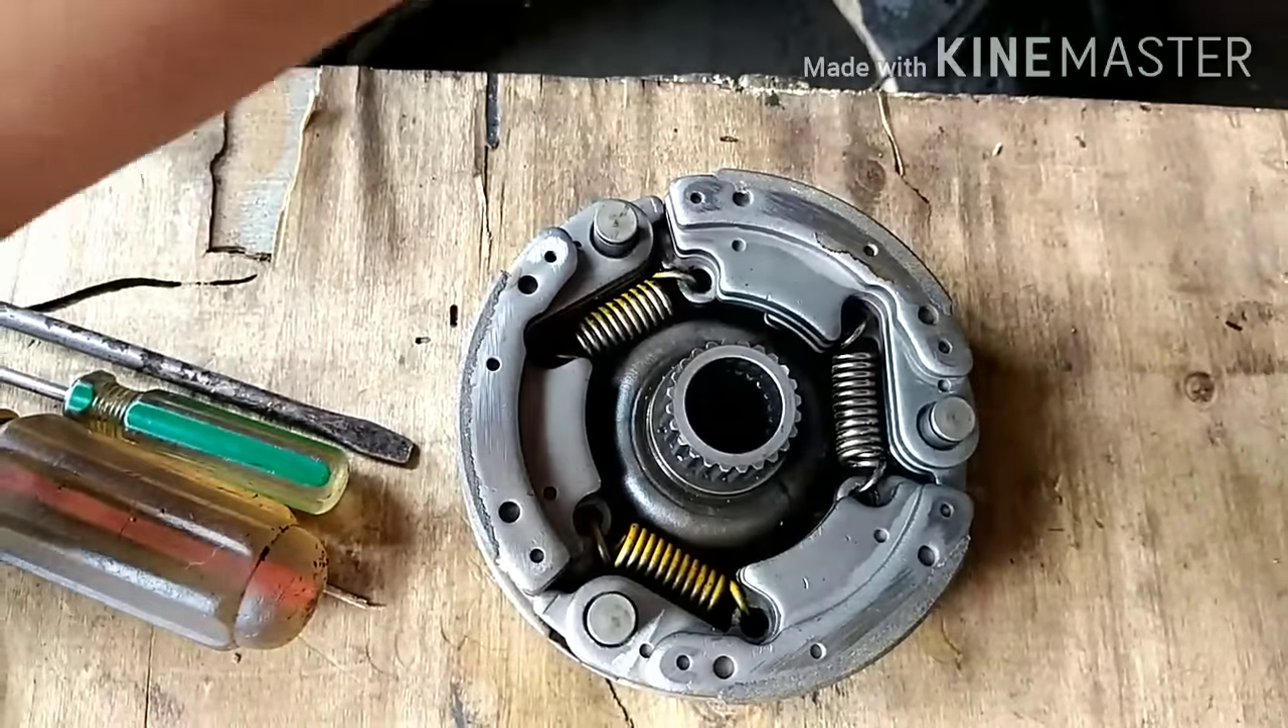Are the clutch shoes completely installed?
Yes.